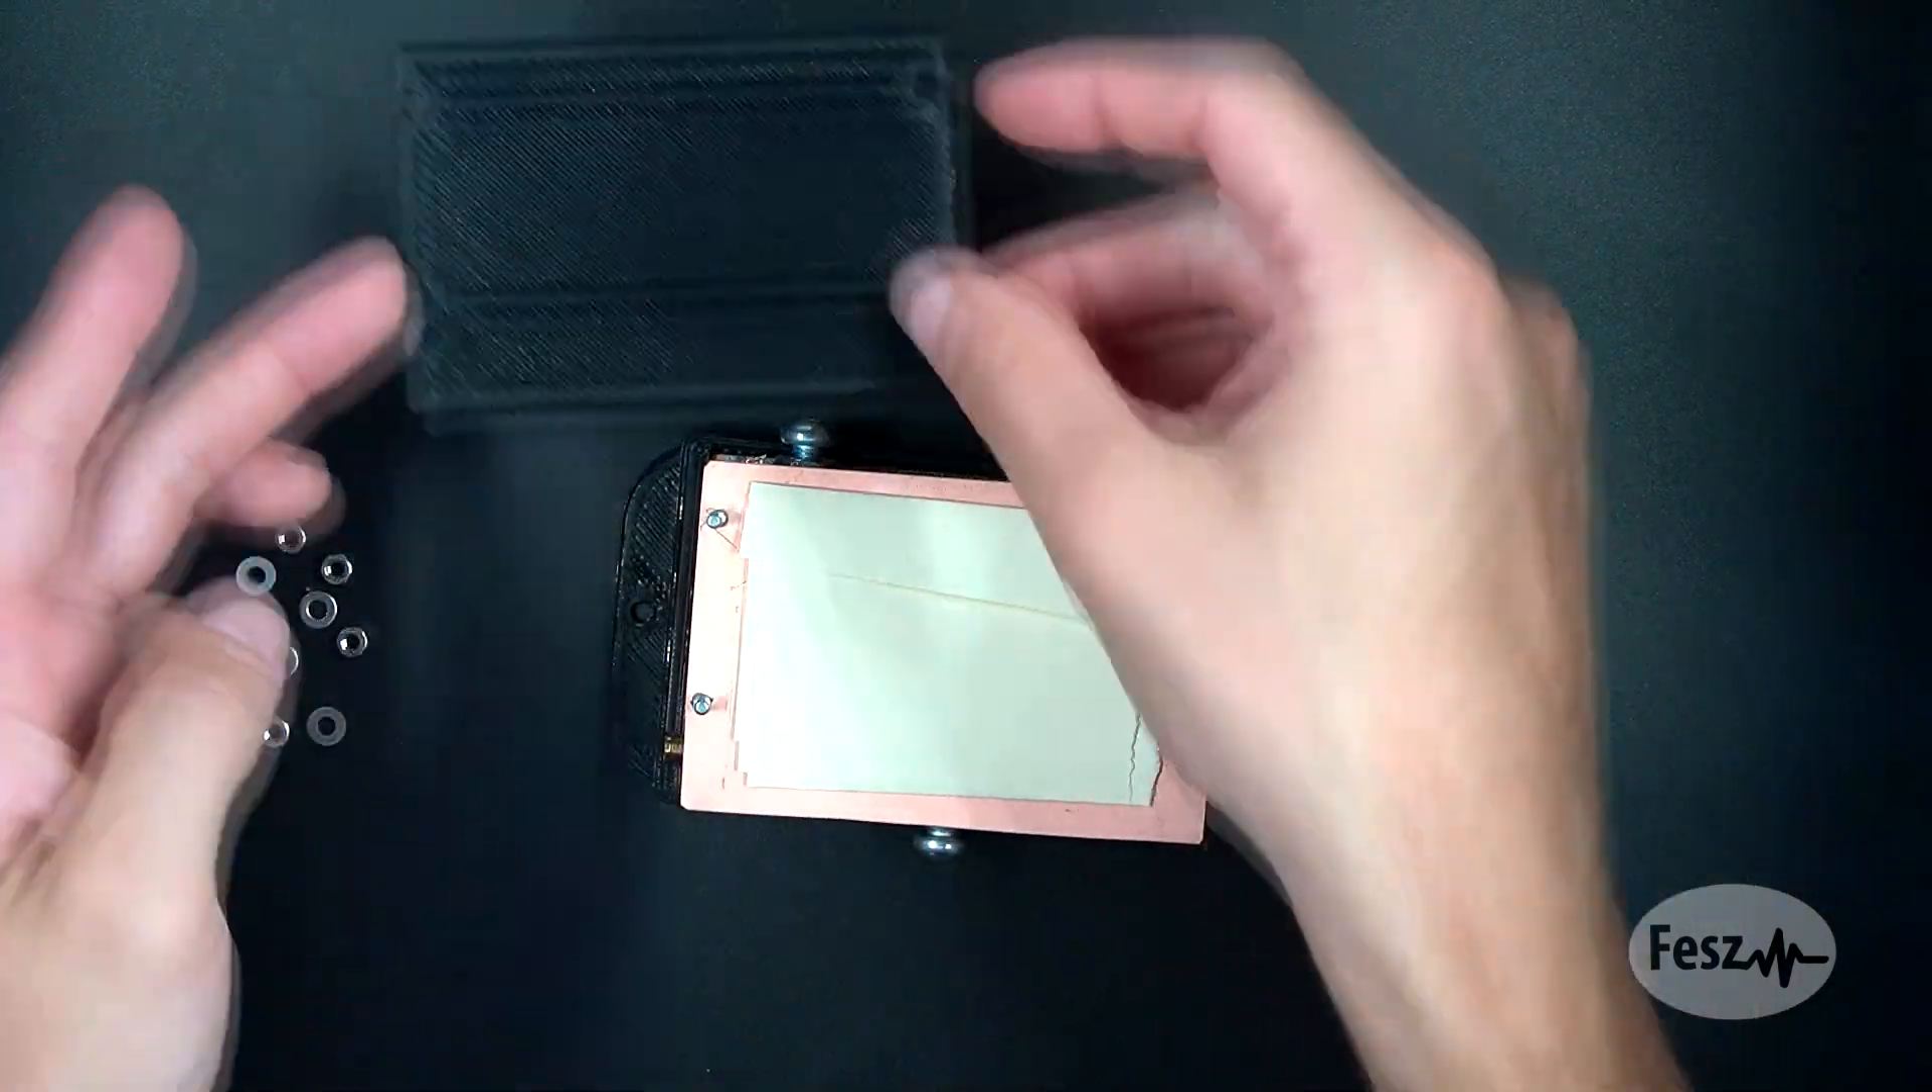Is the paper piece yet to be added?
No.